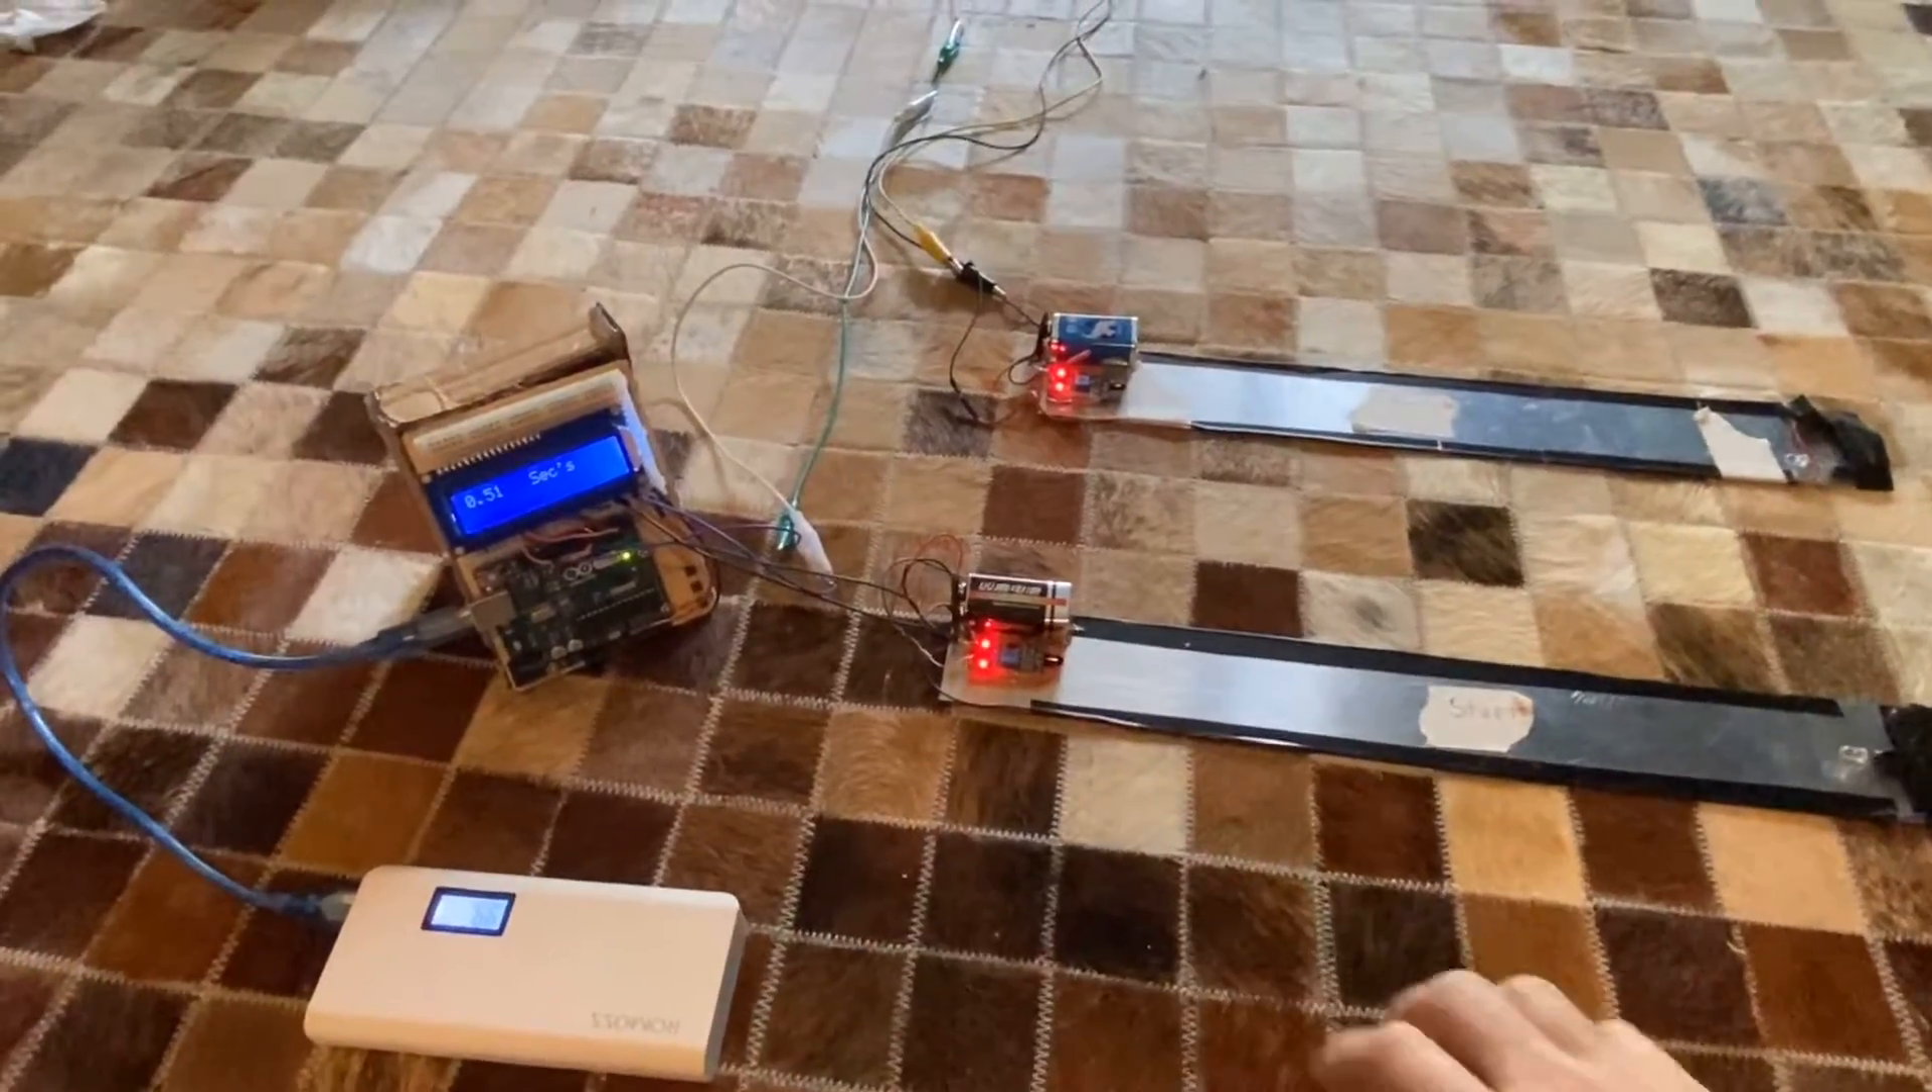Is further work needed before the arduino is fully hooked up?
No.